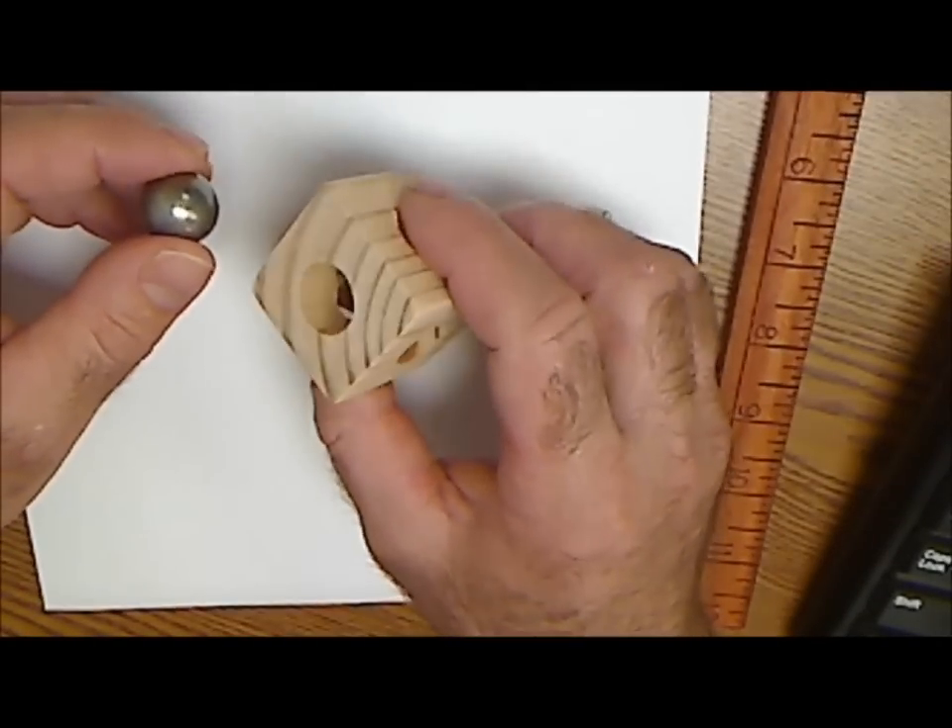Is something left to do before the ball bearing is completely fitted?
Yes.